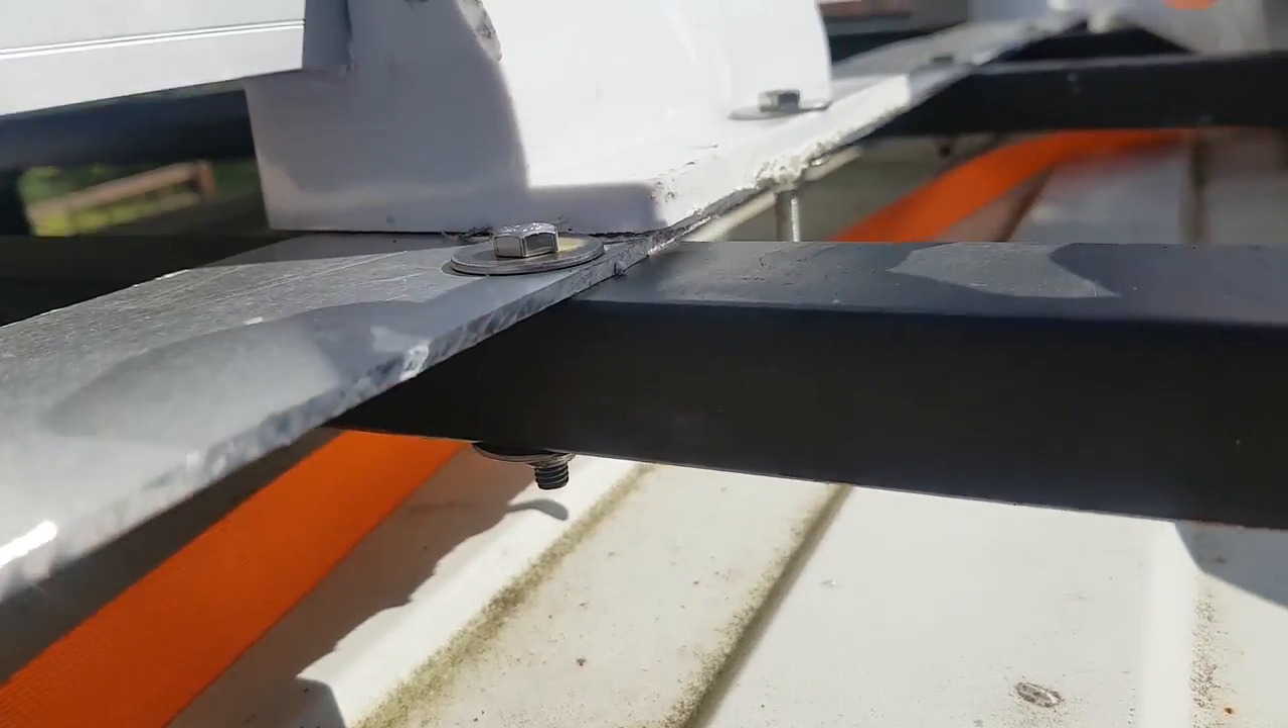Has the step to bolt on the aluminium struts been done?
Yes.